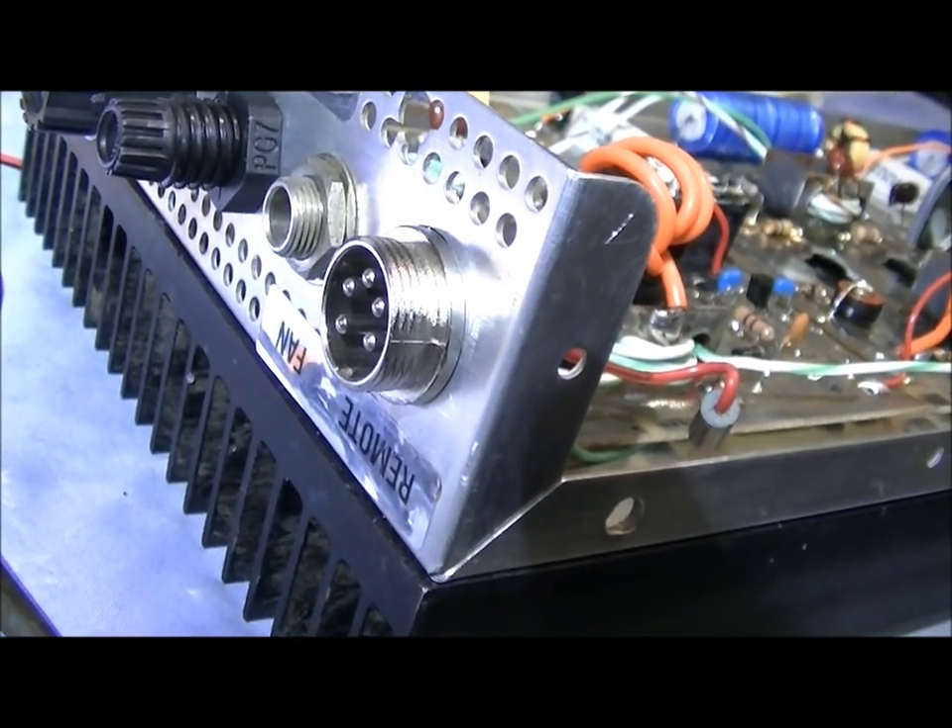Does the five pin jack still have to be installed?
No.